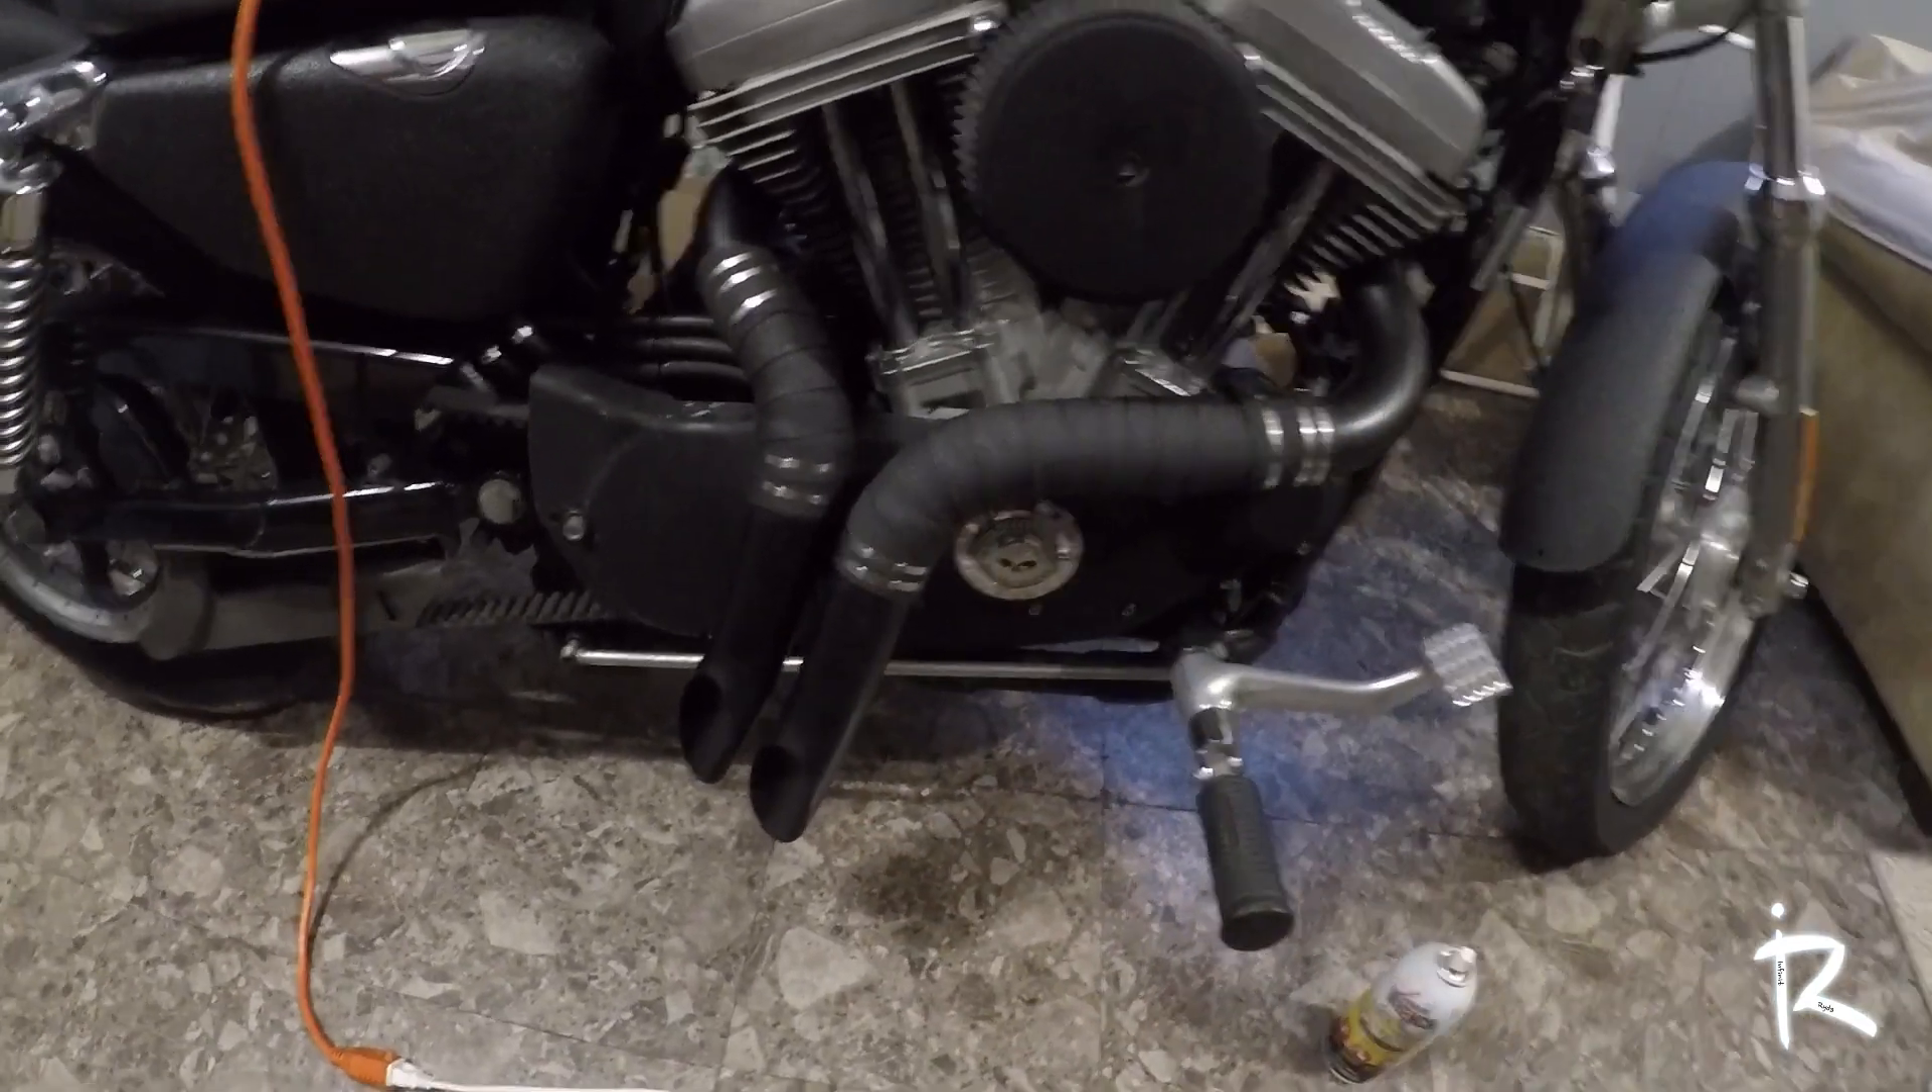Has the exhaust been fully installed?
Yes.